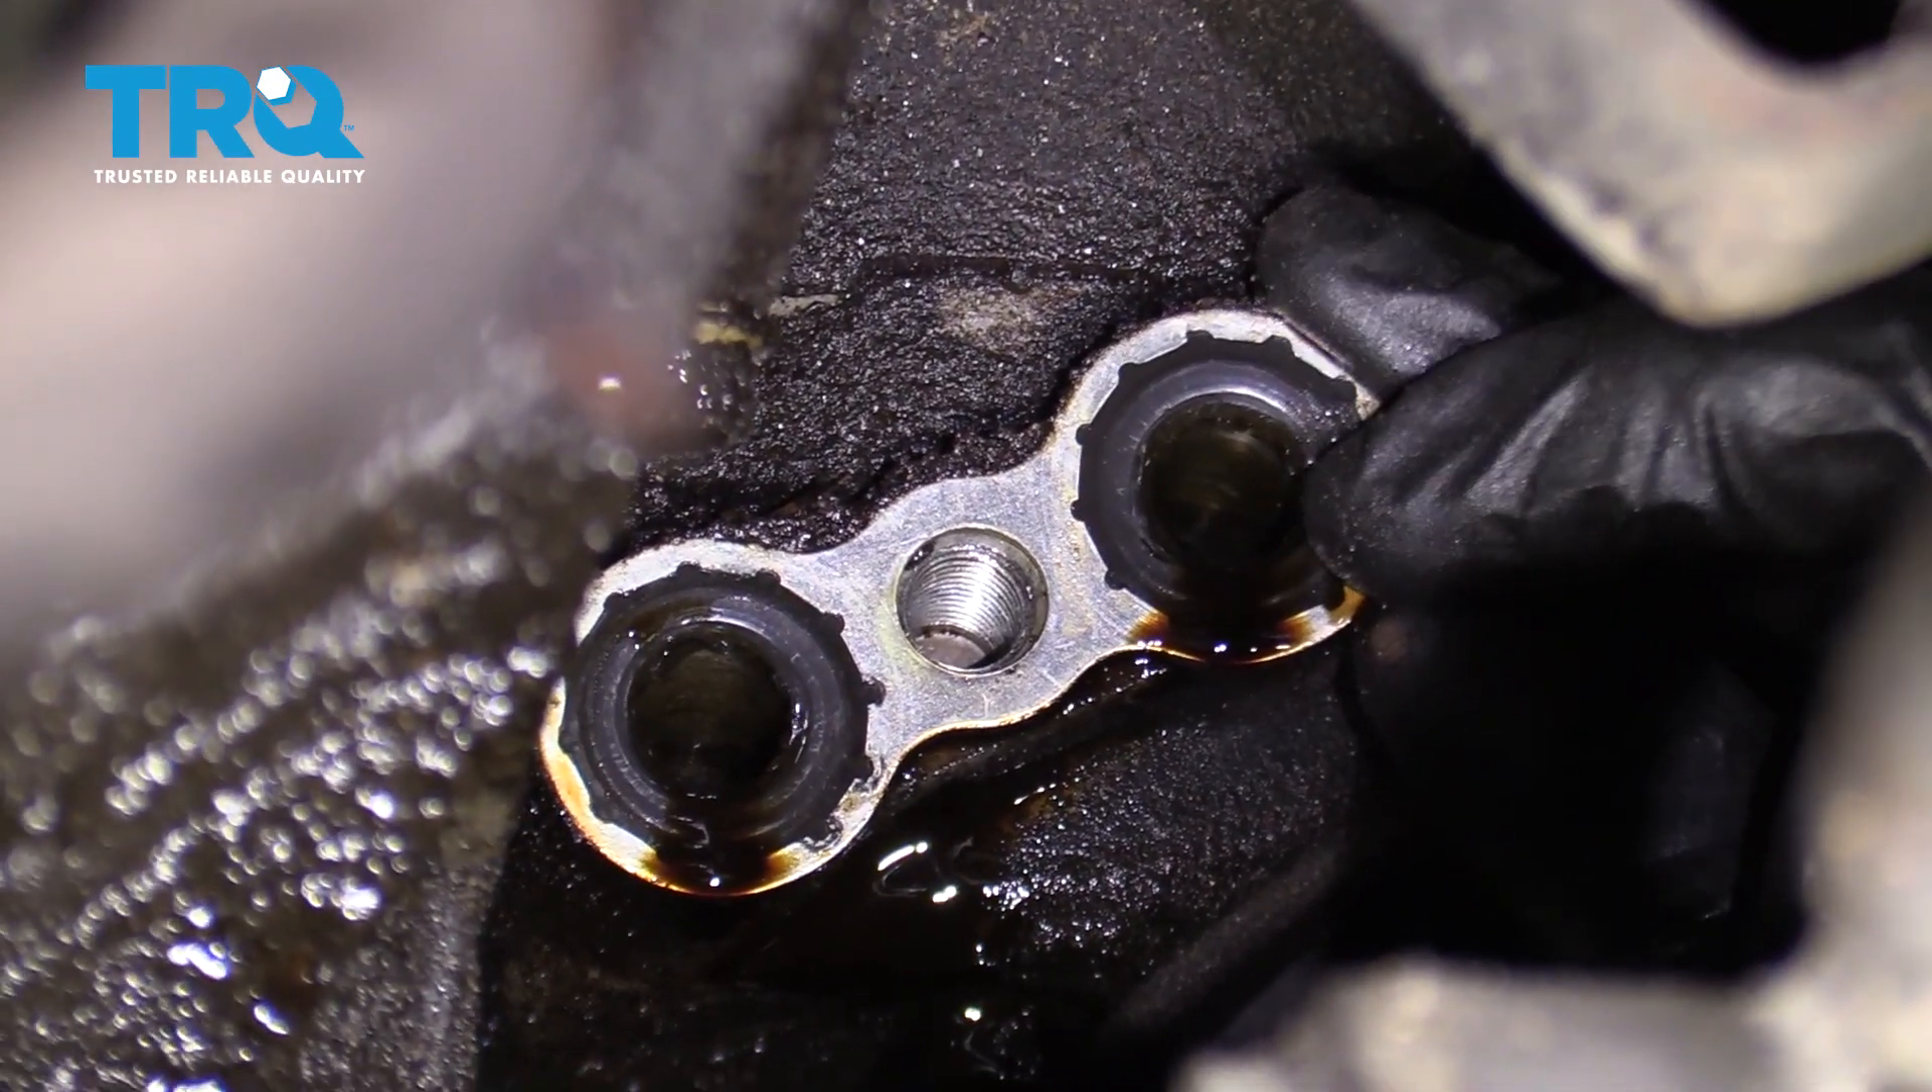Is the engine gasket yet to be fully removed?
Yes.